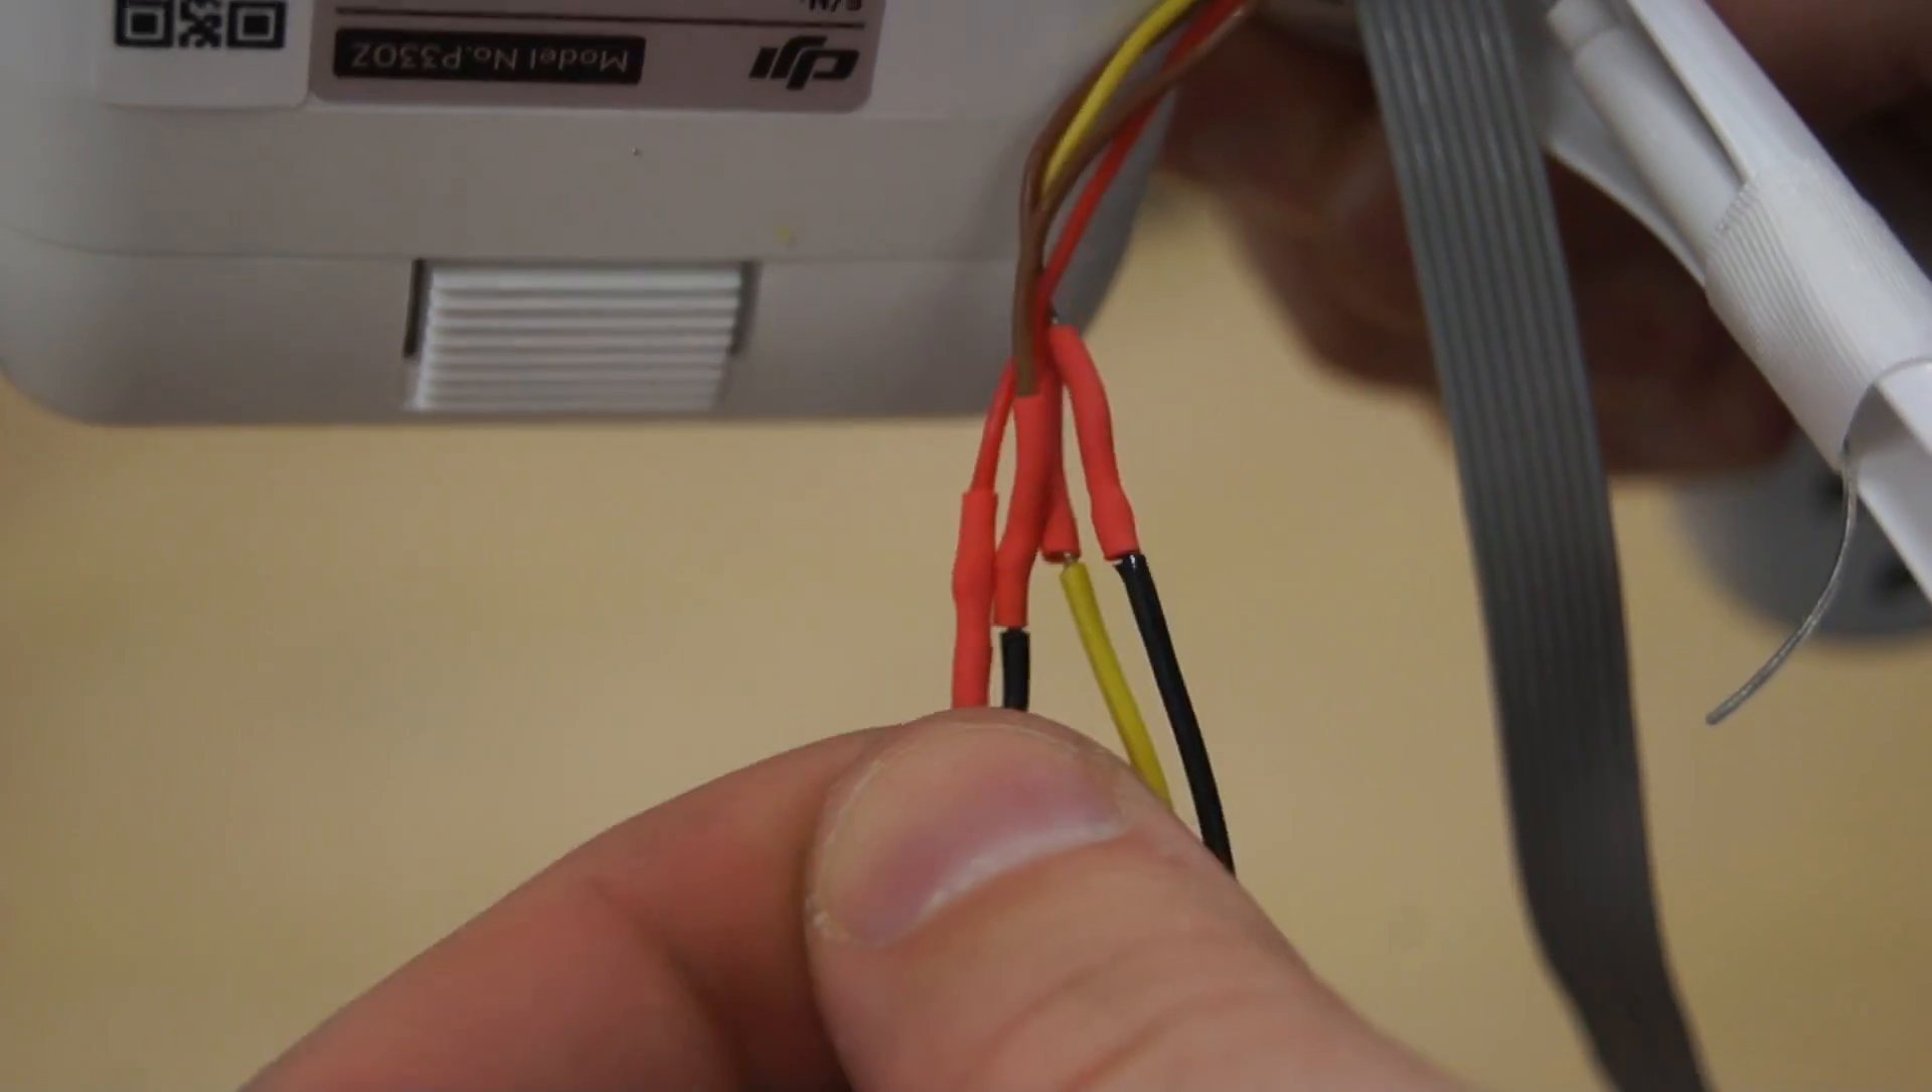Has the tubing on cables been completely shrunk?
Yes.